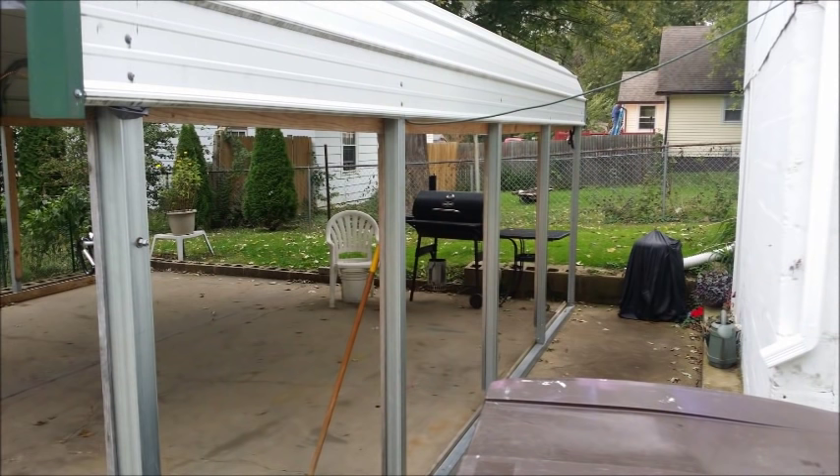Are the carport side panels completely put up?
No.